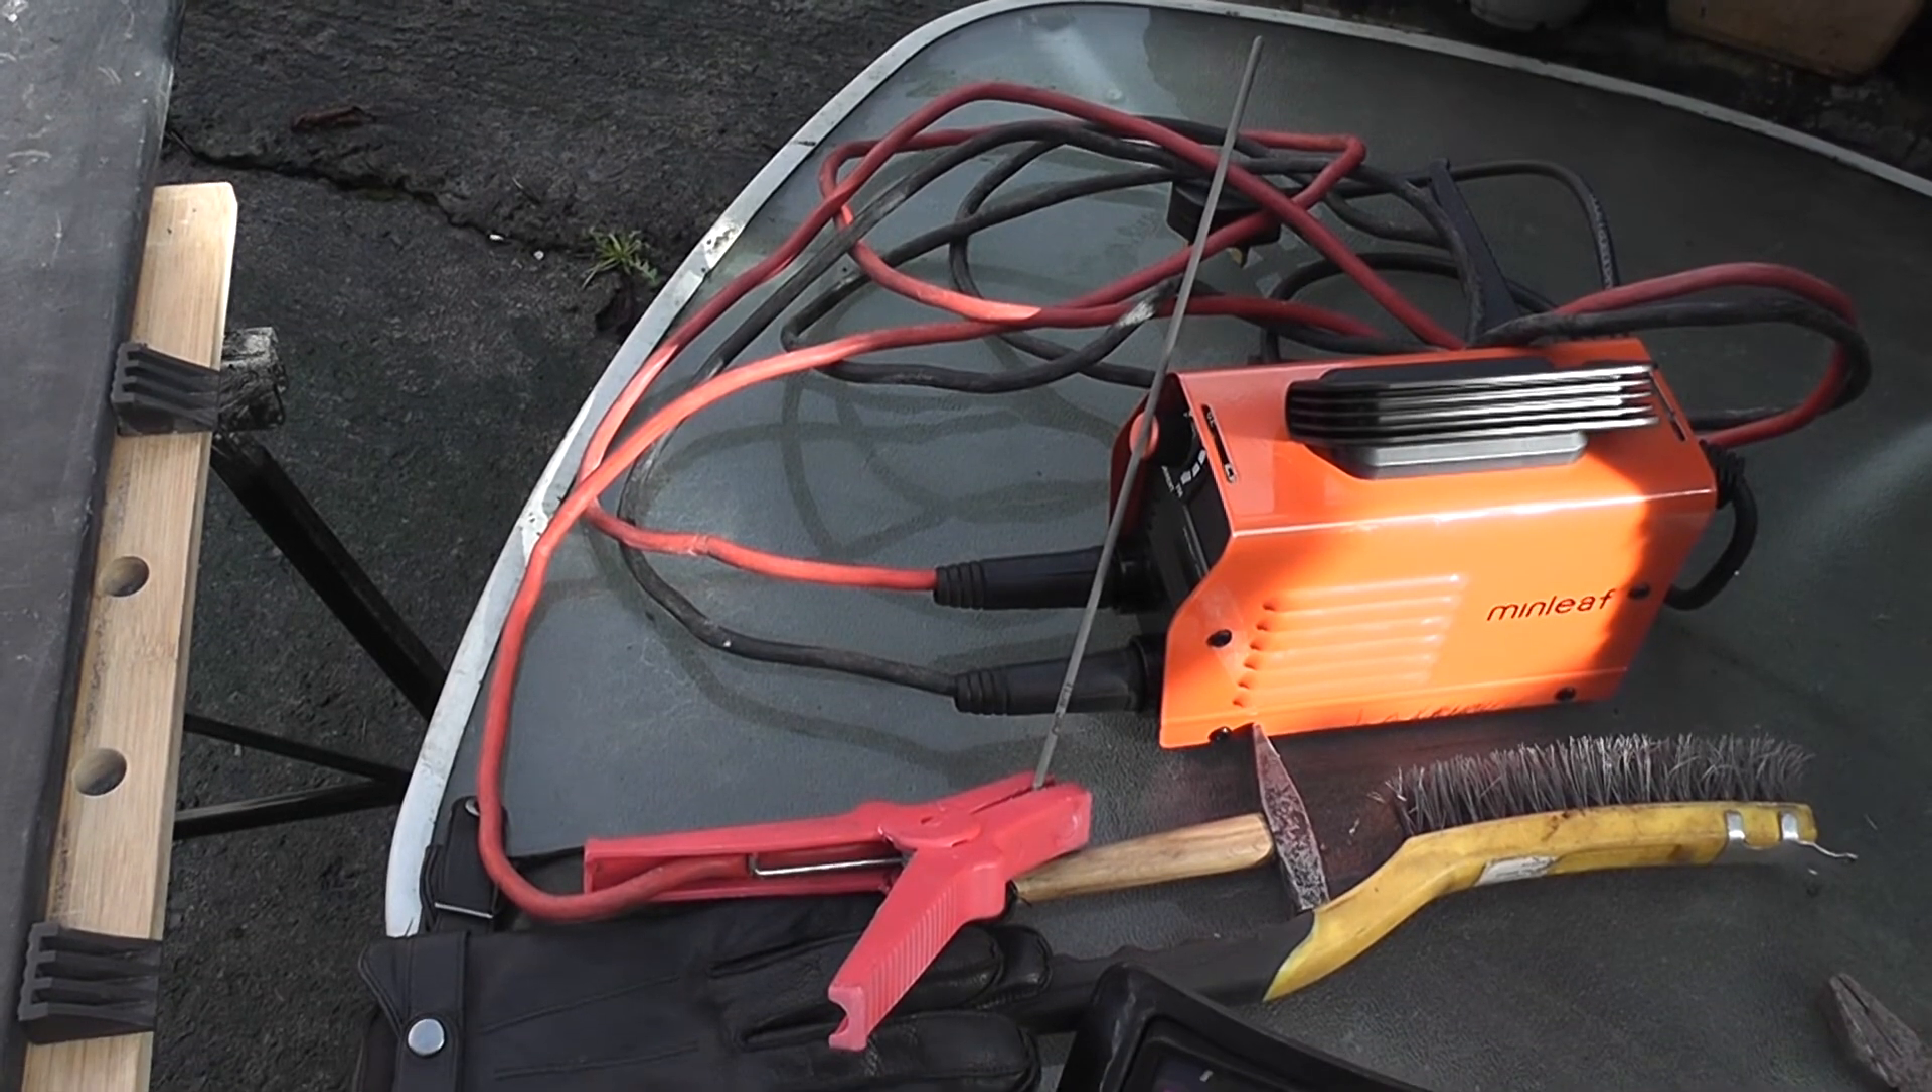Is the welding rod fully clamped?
Yes.